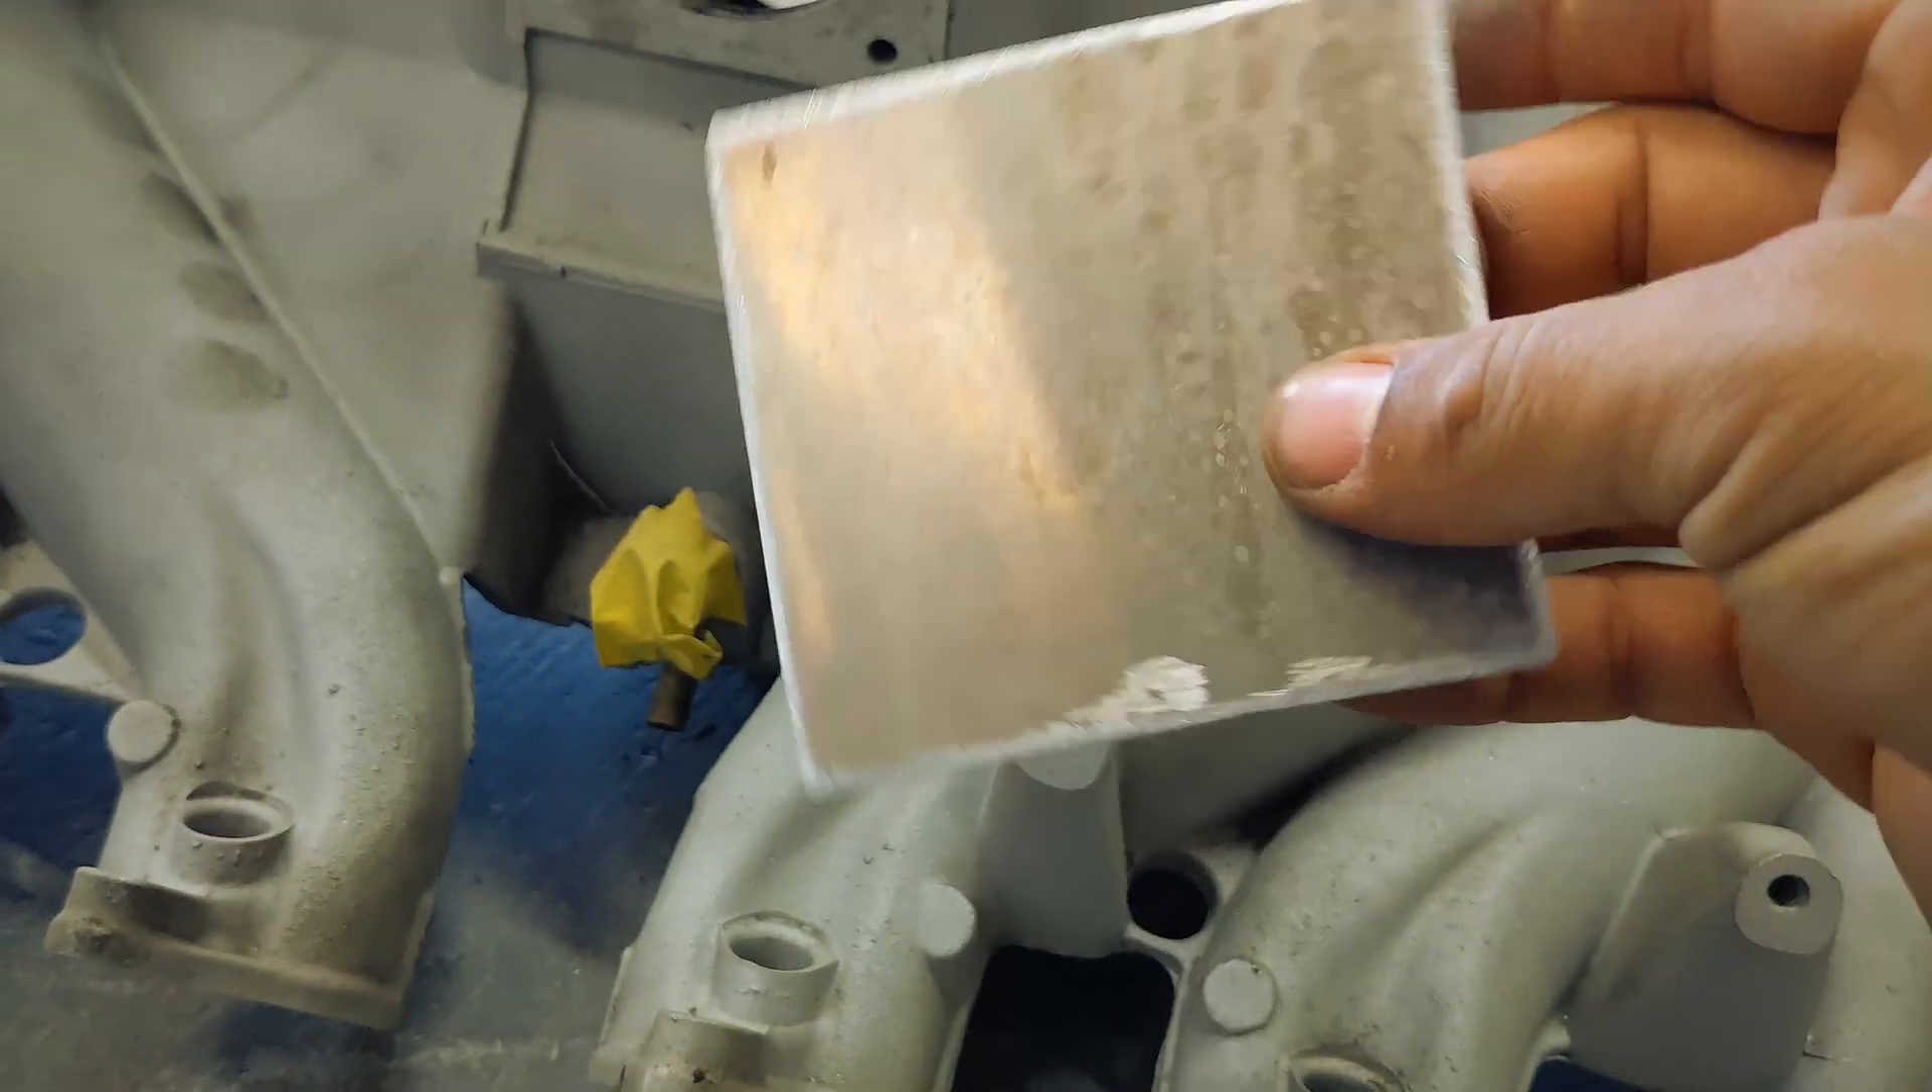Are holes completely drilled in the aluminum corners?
No.